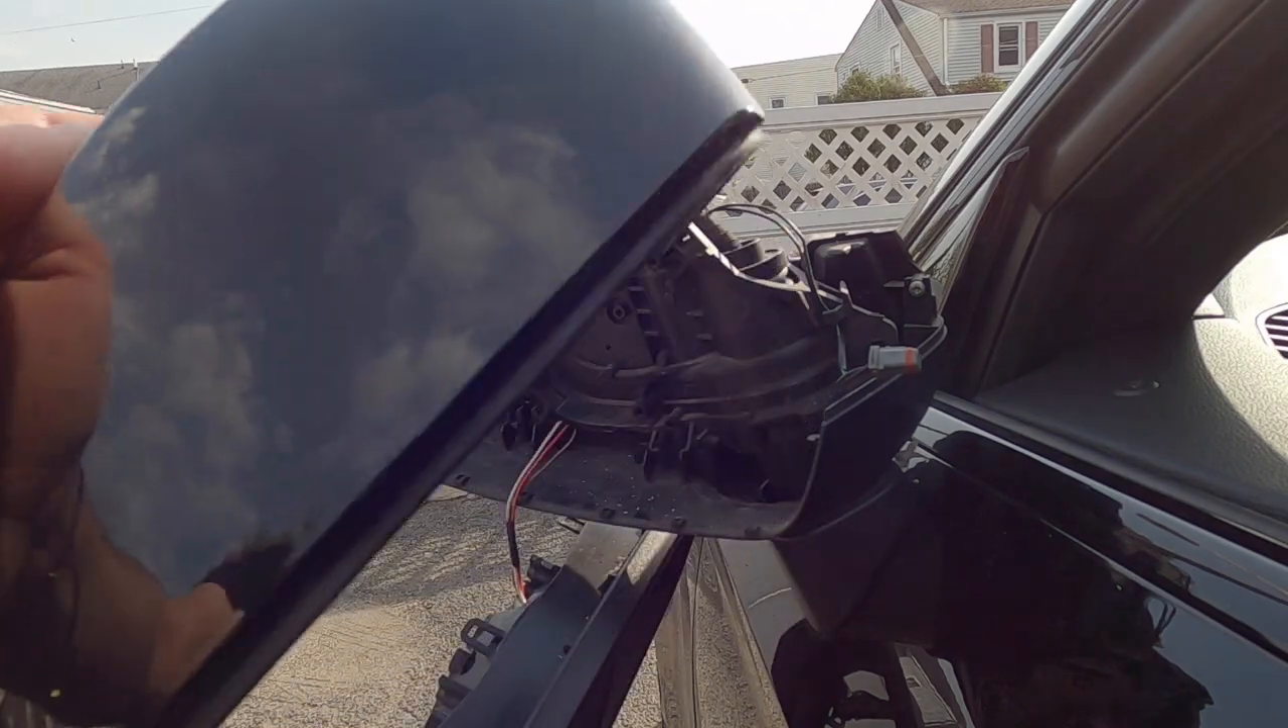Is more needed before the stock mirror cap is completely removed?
No.